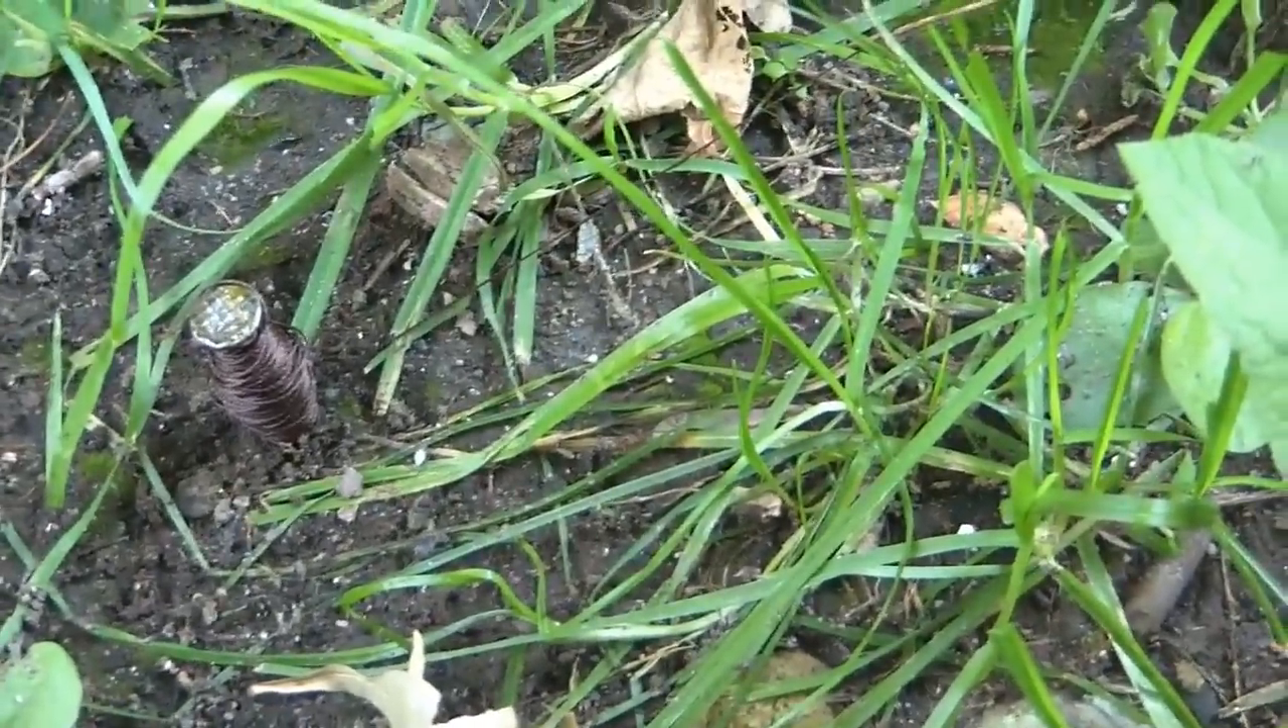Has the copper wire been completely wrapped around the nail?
Yes.